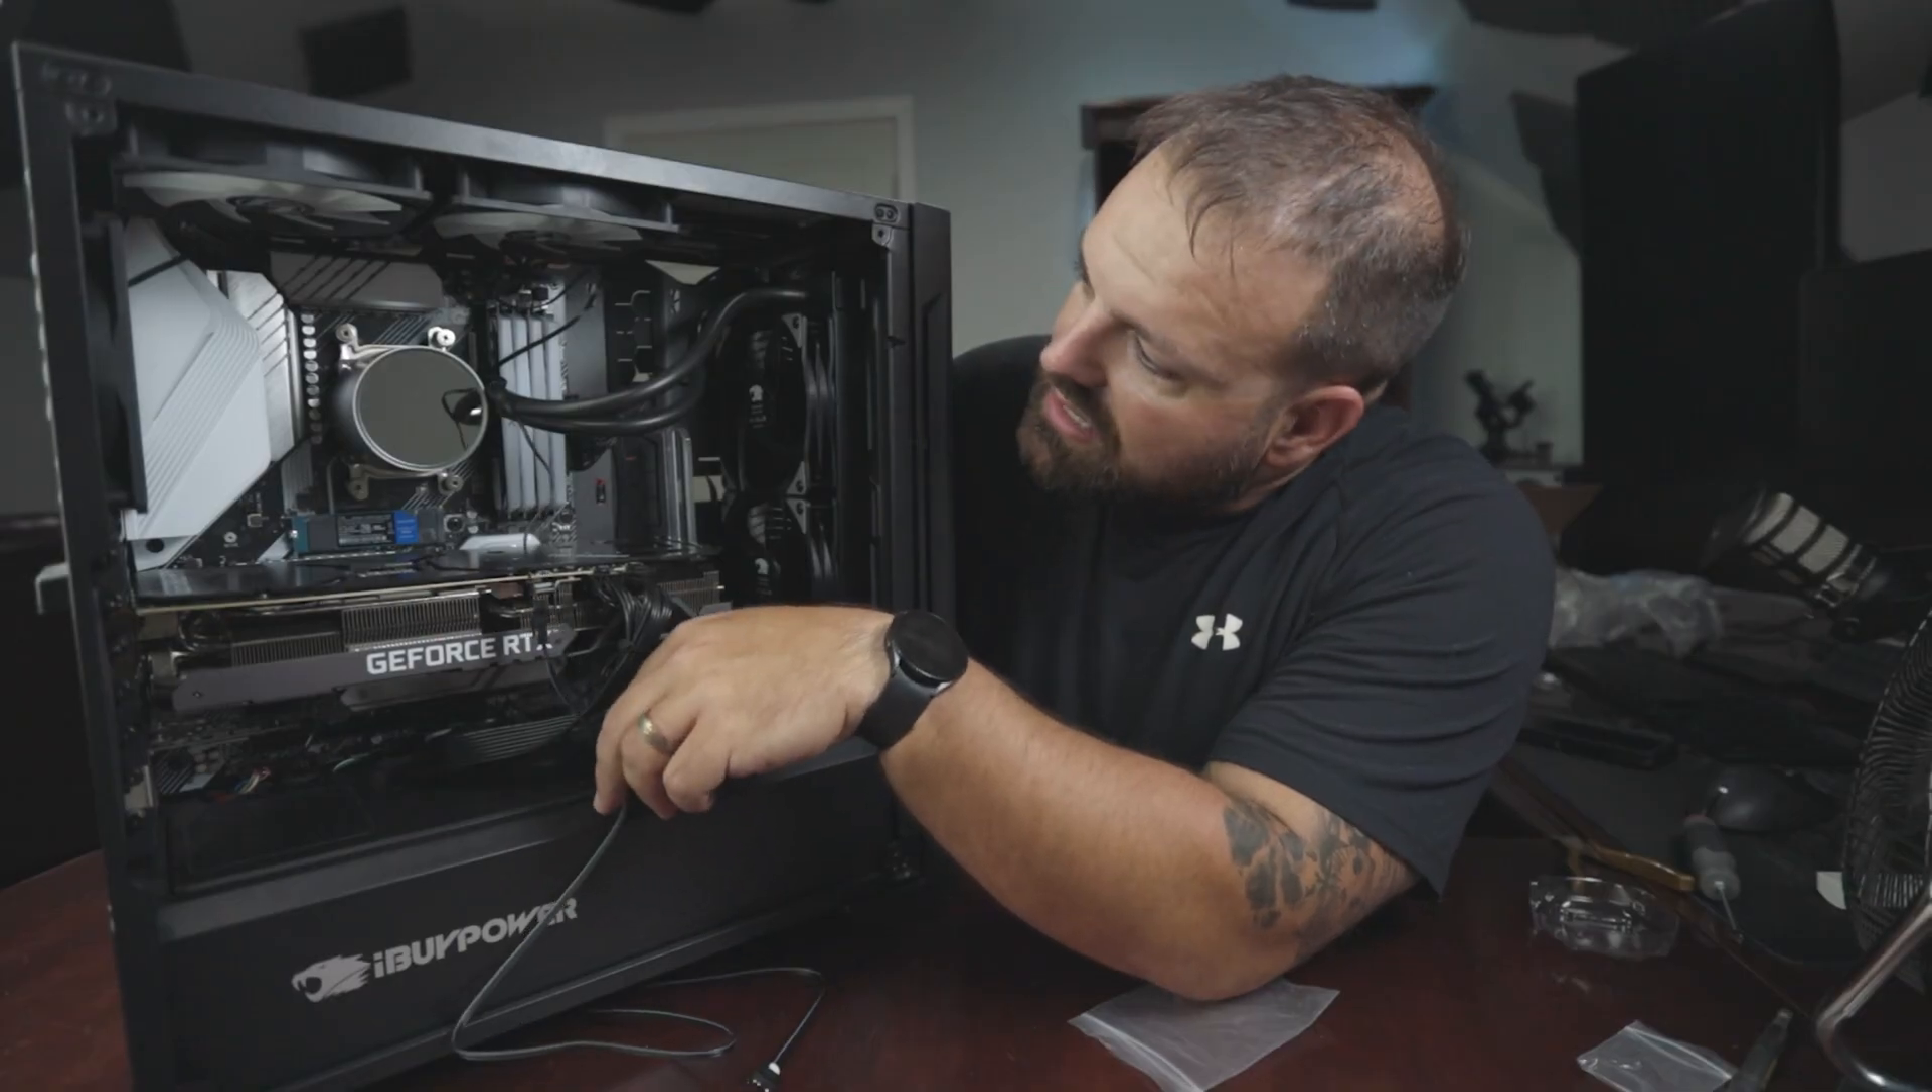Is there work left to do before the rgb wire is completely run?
Yes.